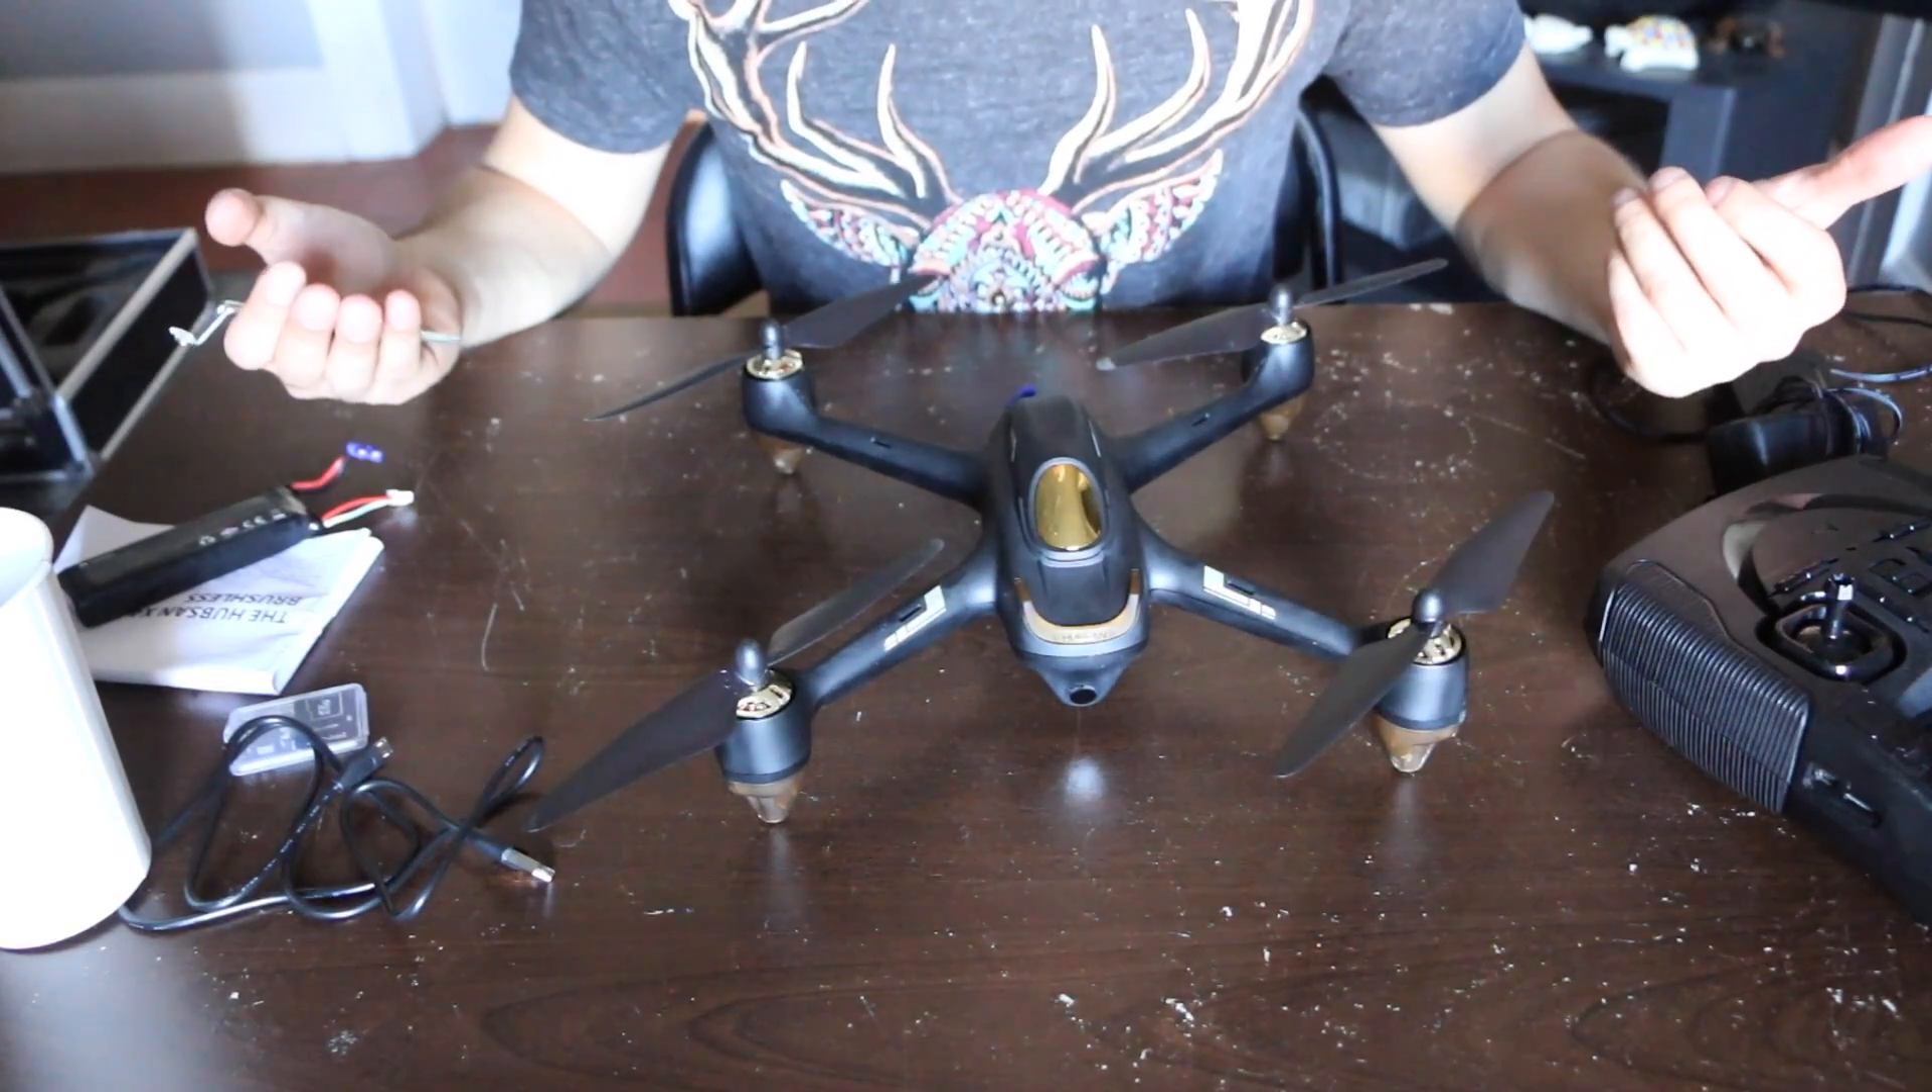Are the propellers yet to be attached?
No.